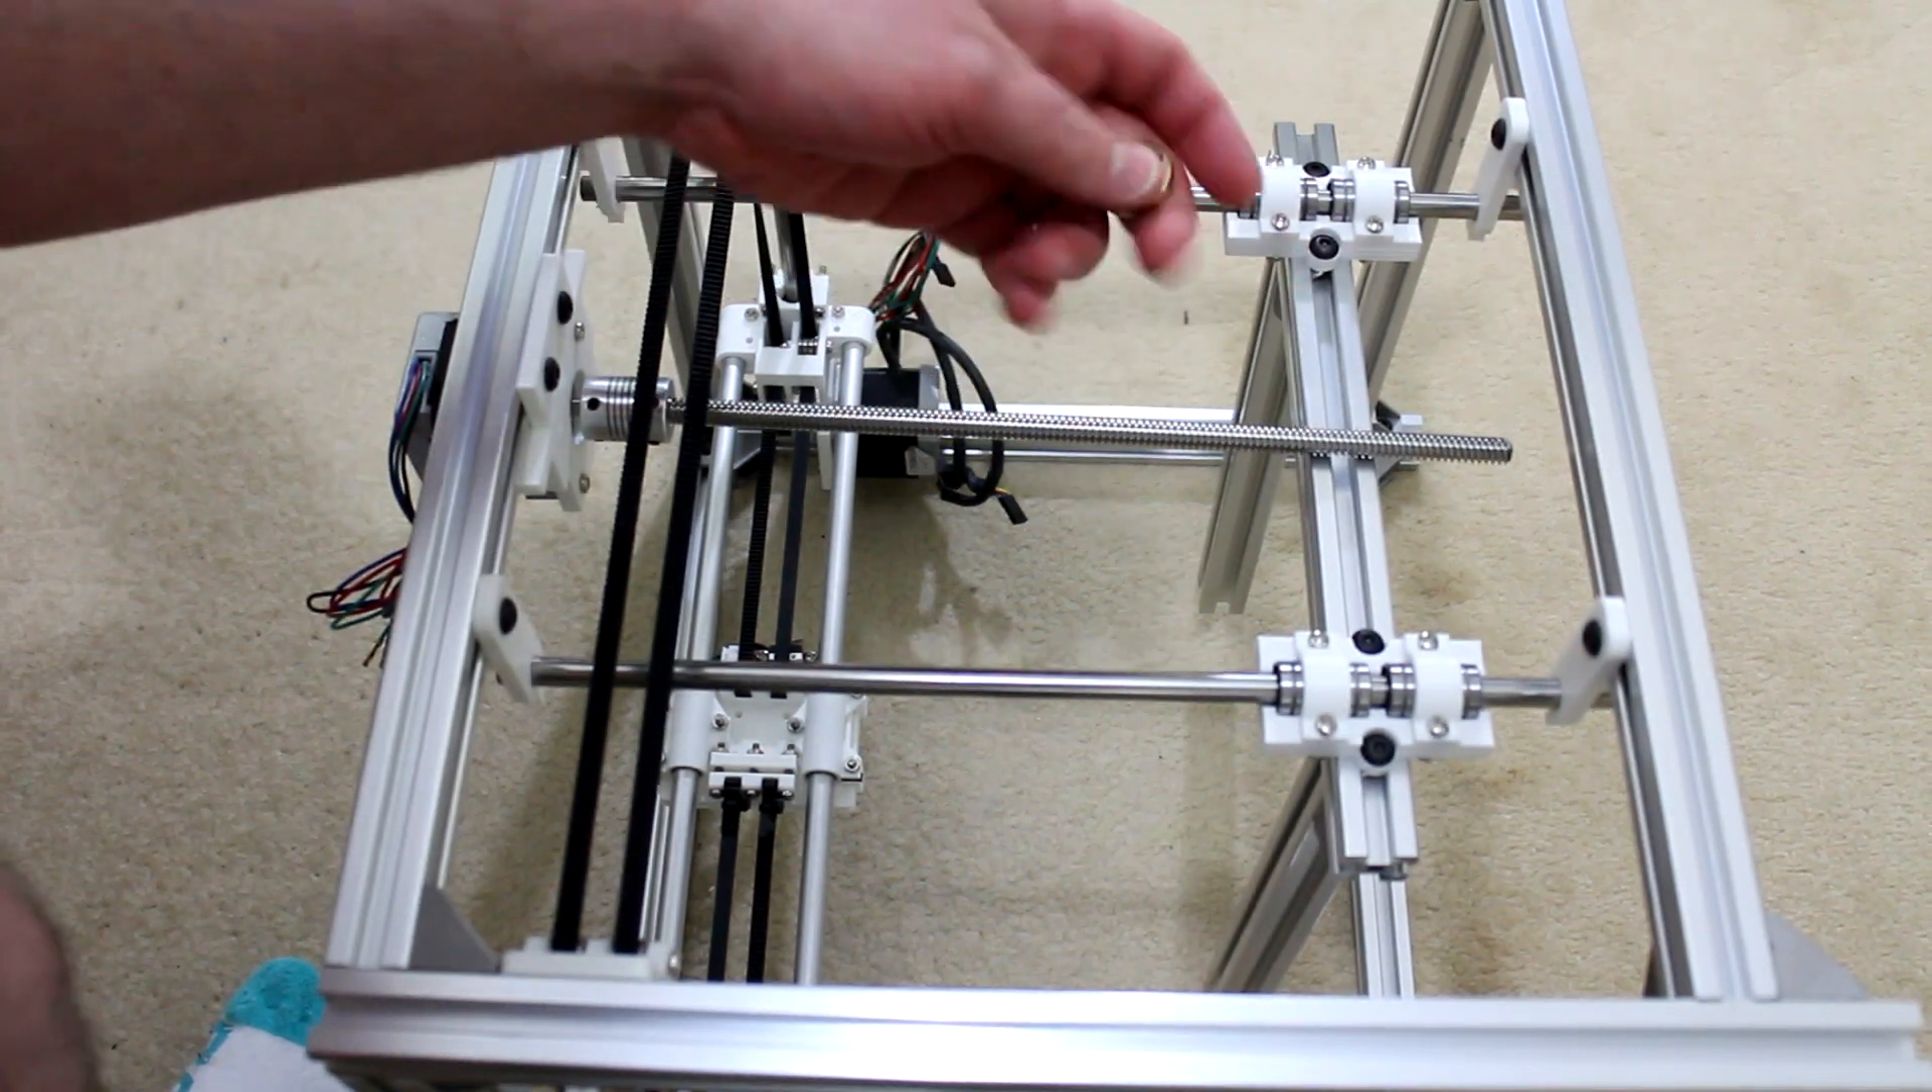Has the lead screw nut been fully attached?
No.